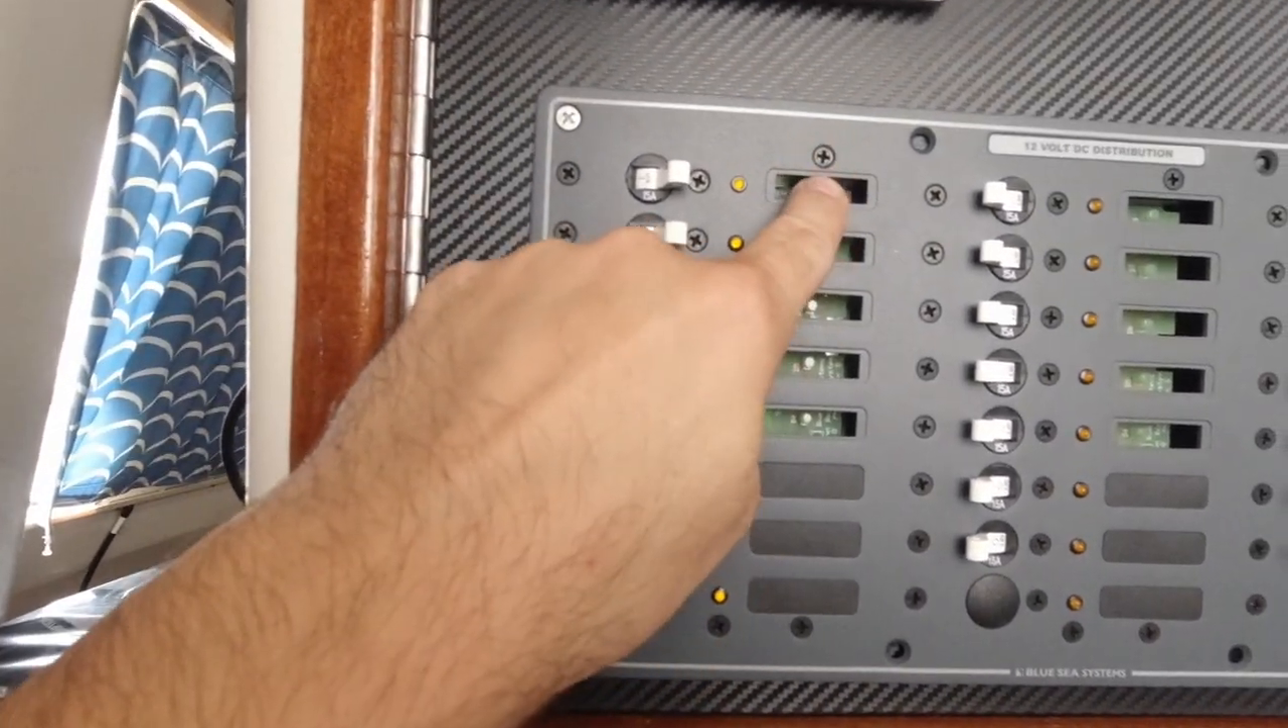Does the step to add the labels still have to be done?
Yes.